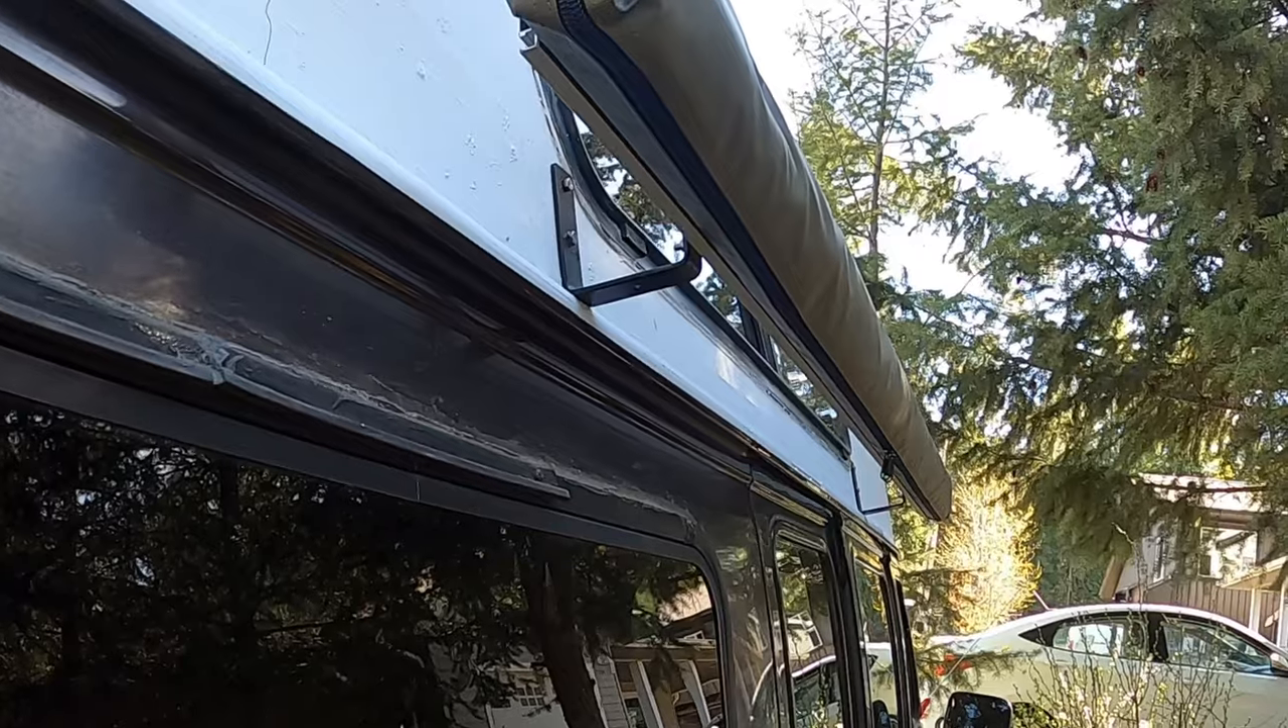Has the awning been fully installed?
Yes.